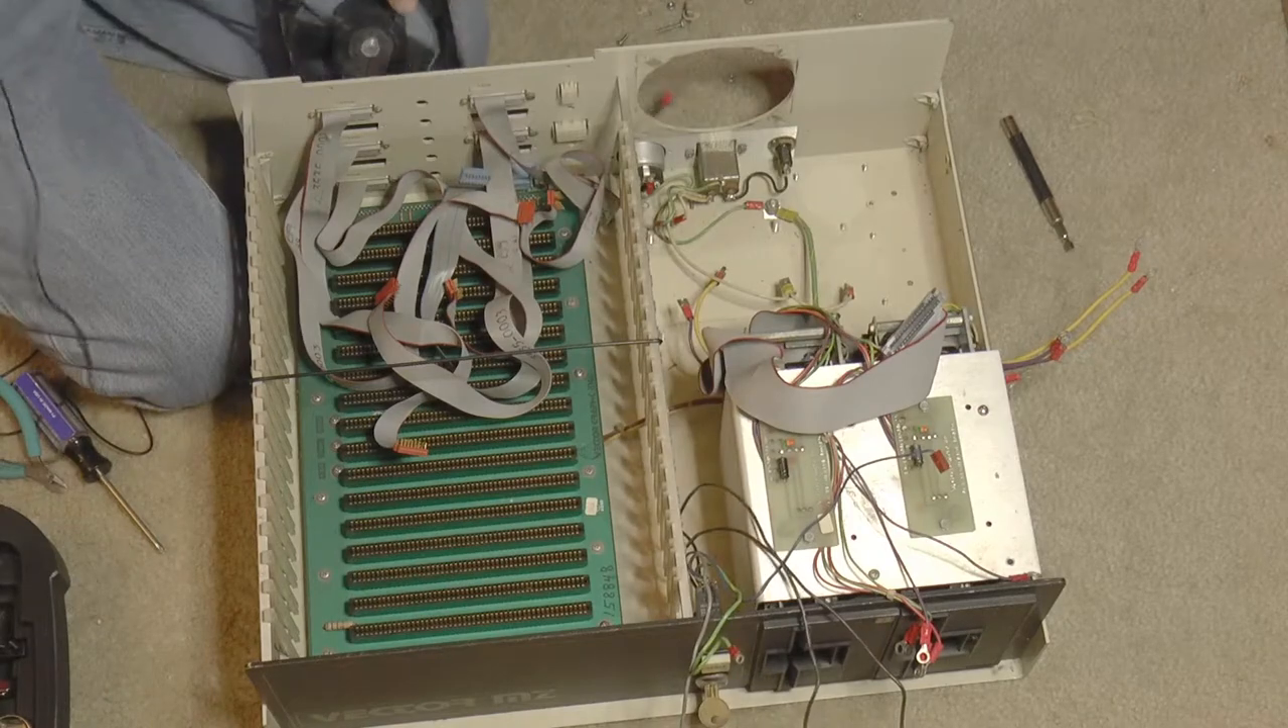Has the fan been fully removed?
Yes.